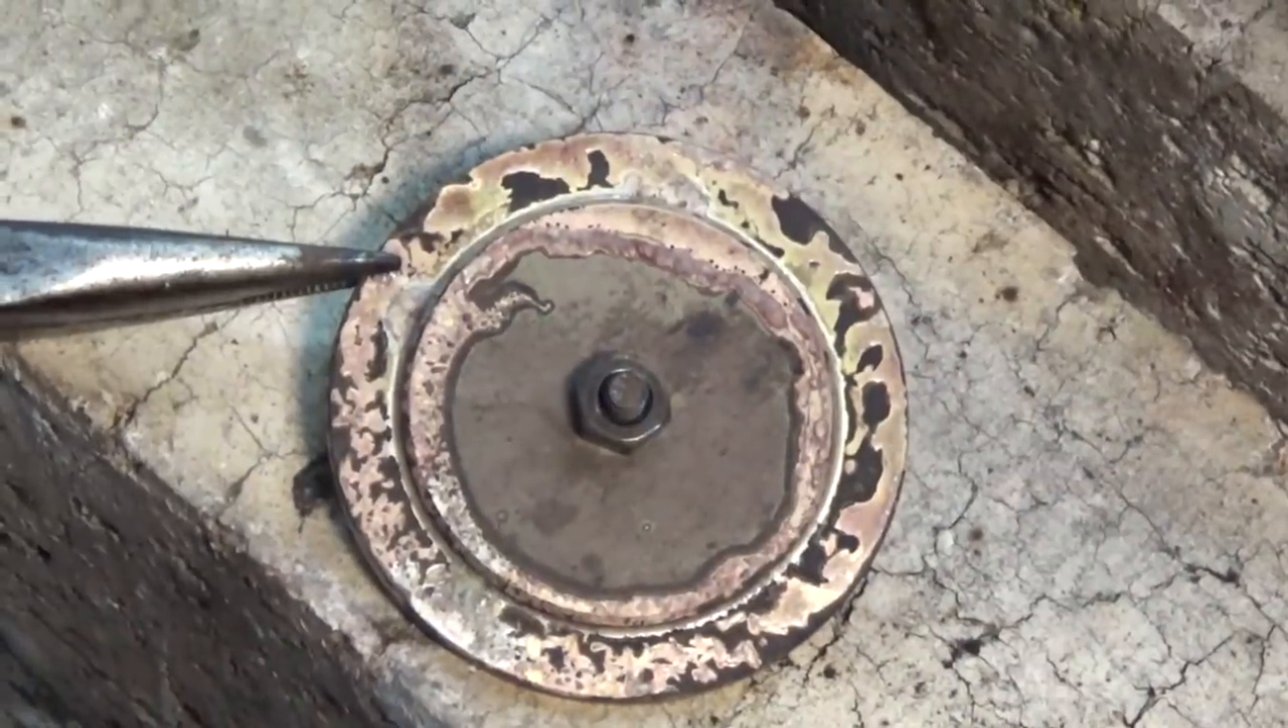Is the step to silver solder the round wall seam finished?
Yes.